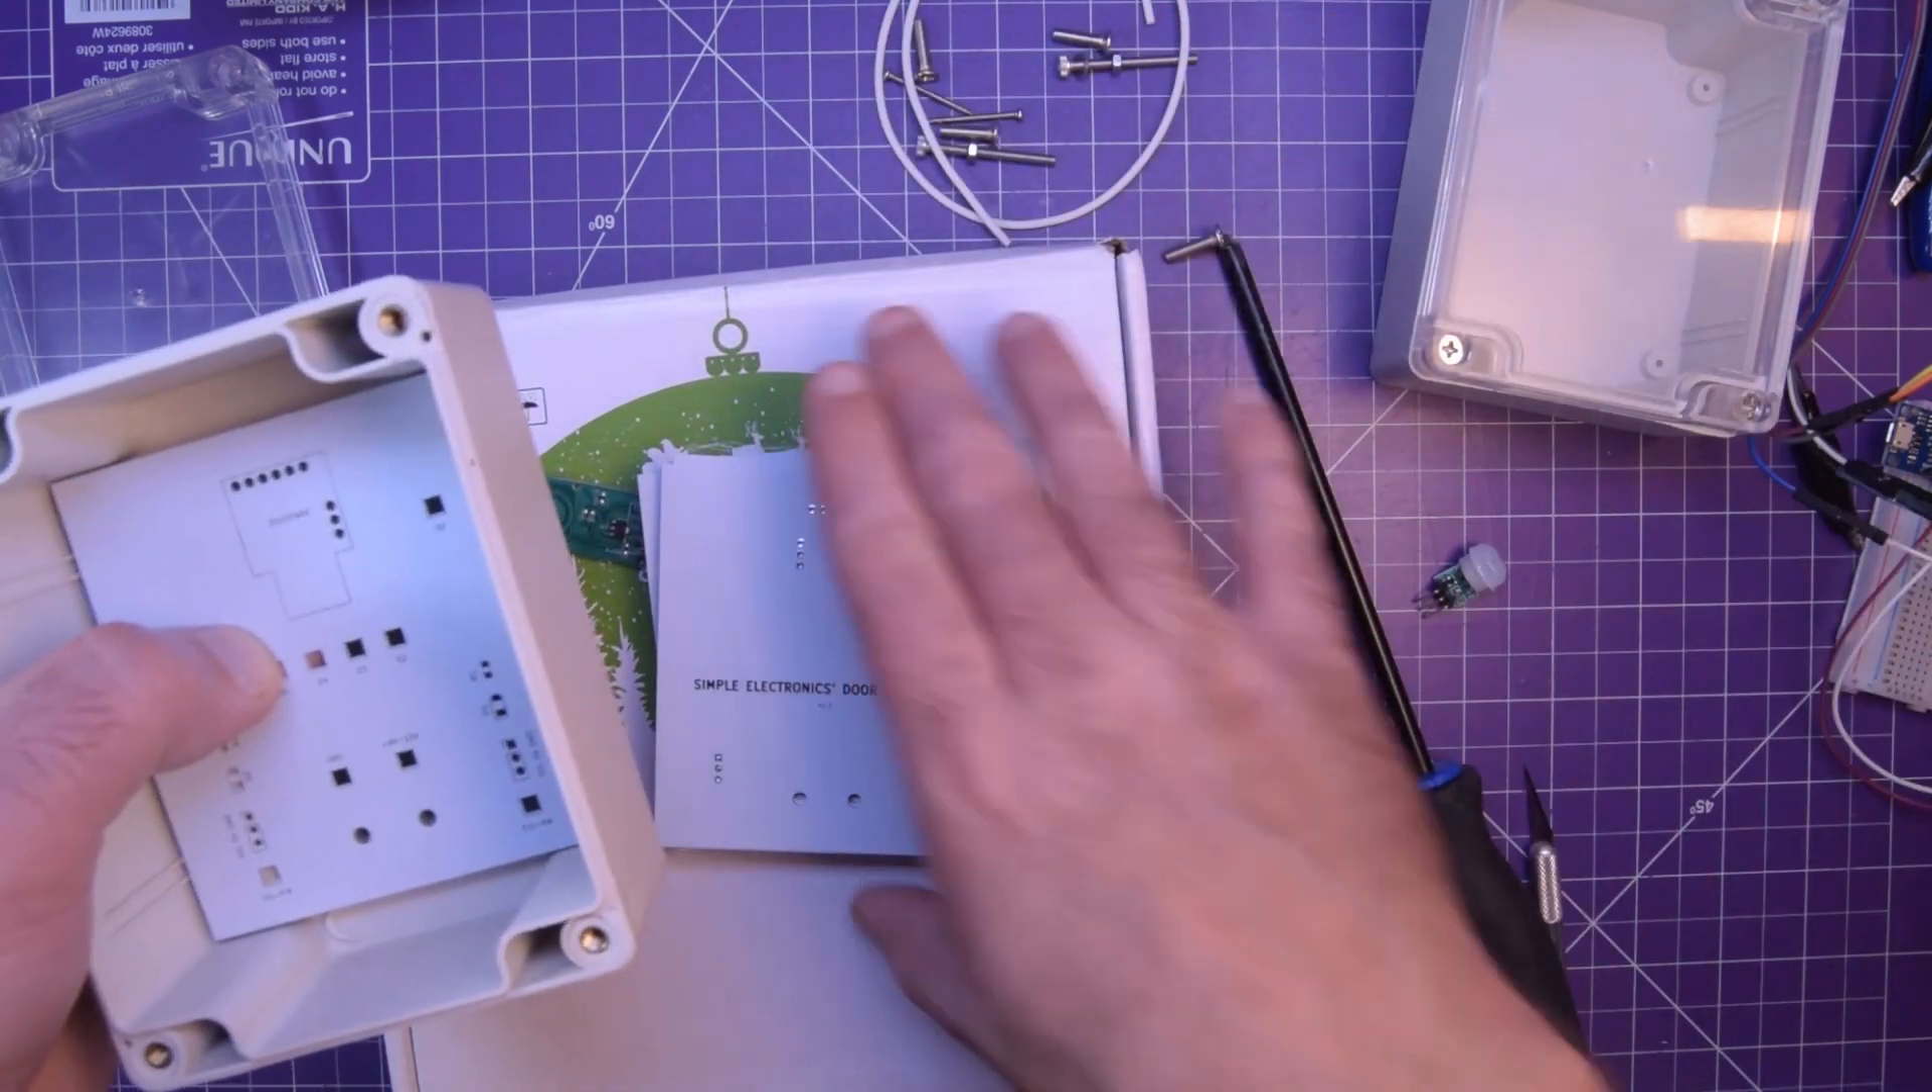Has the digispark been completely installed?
No.